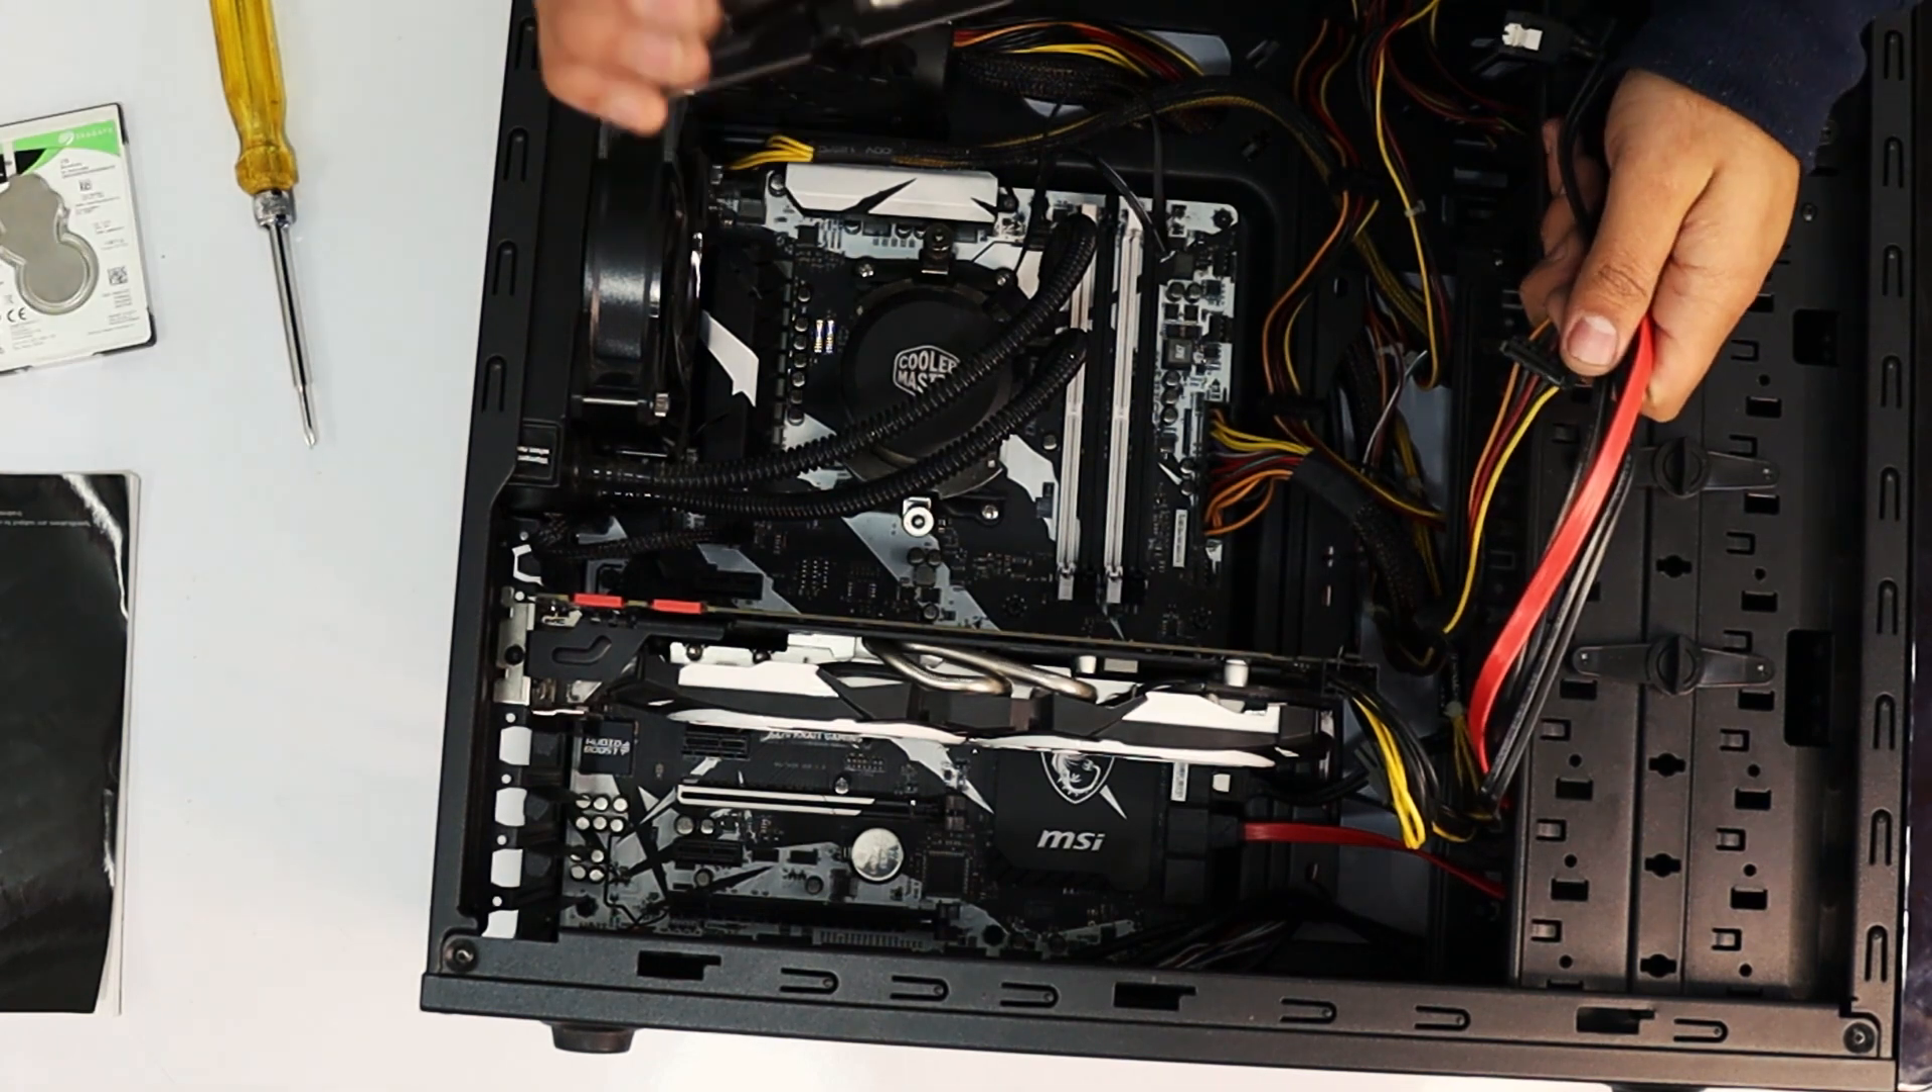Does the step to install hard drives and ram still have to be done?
Yes.